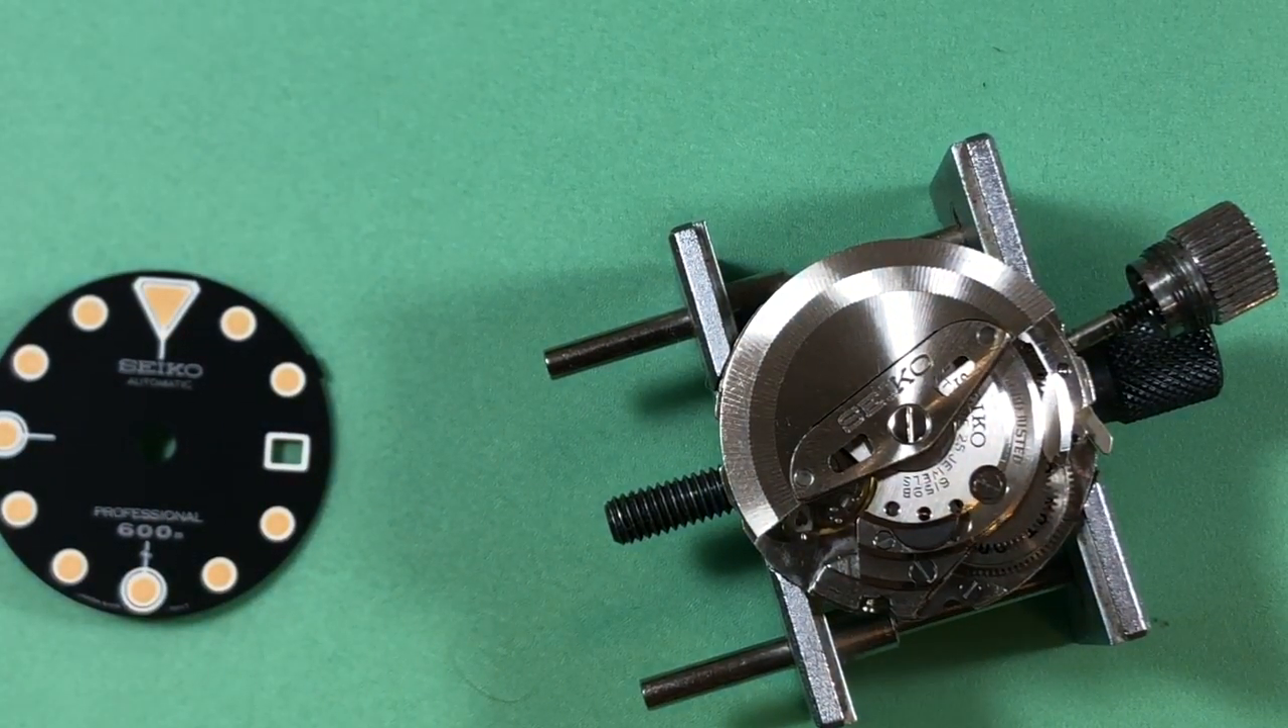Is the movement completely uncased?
Yes.